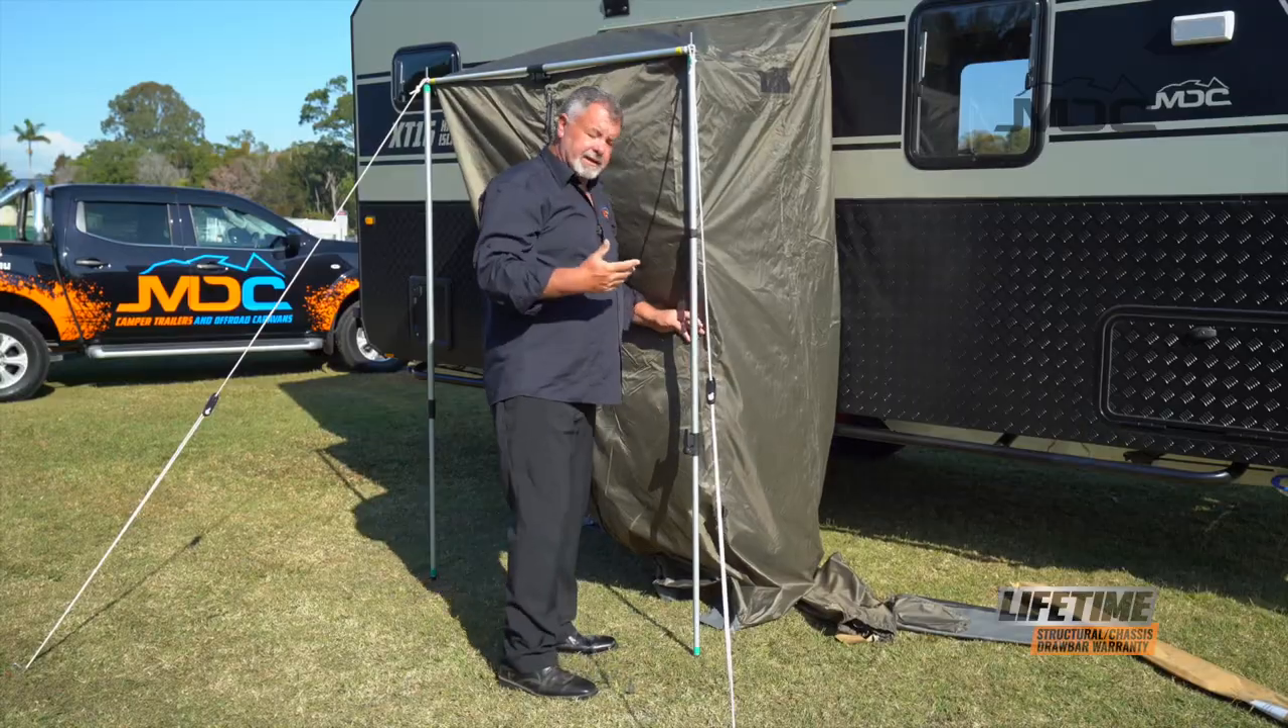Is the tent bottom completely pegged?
No.